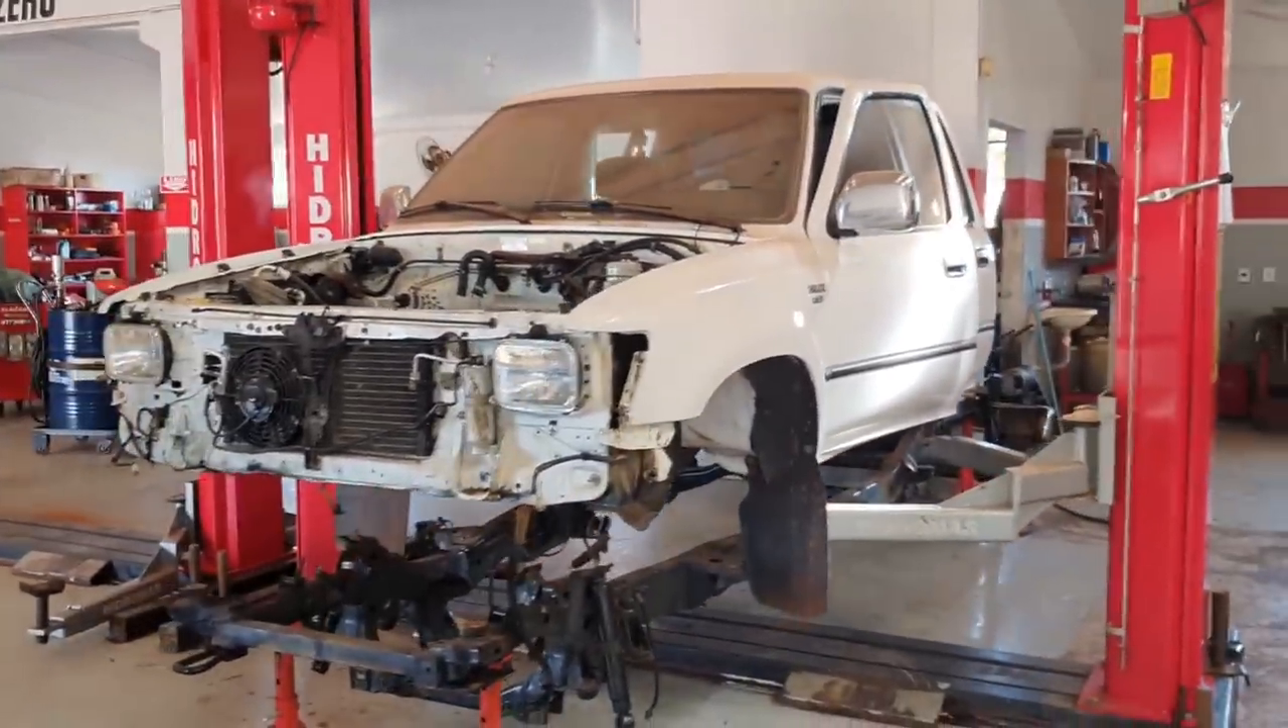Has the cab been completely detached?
Yes.